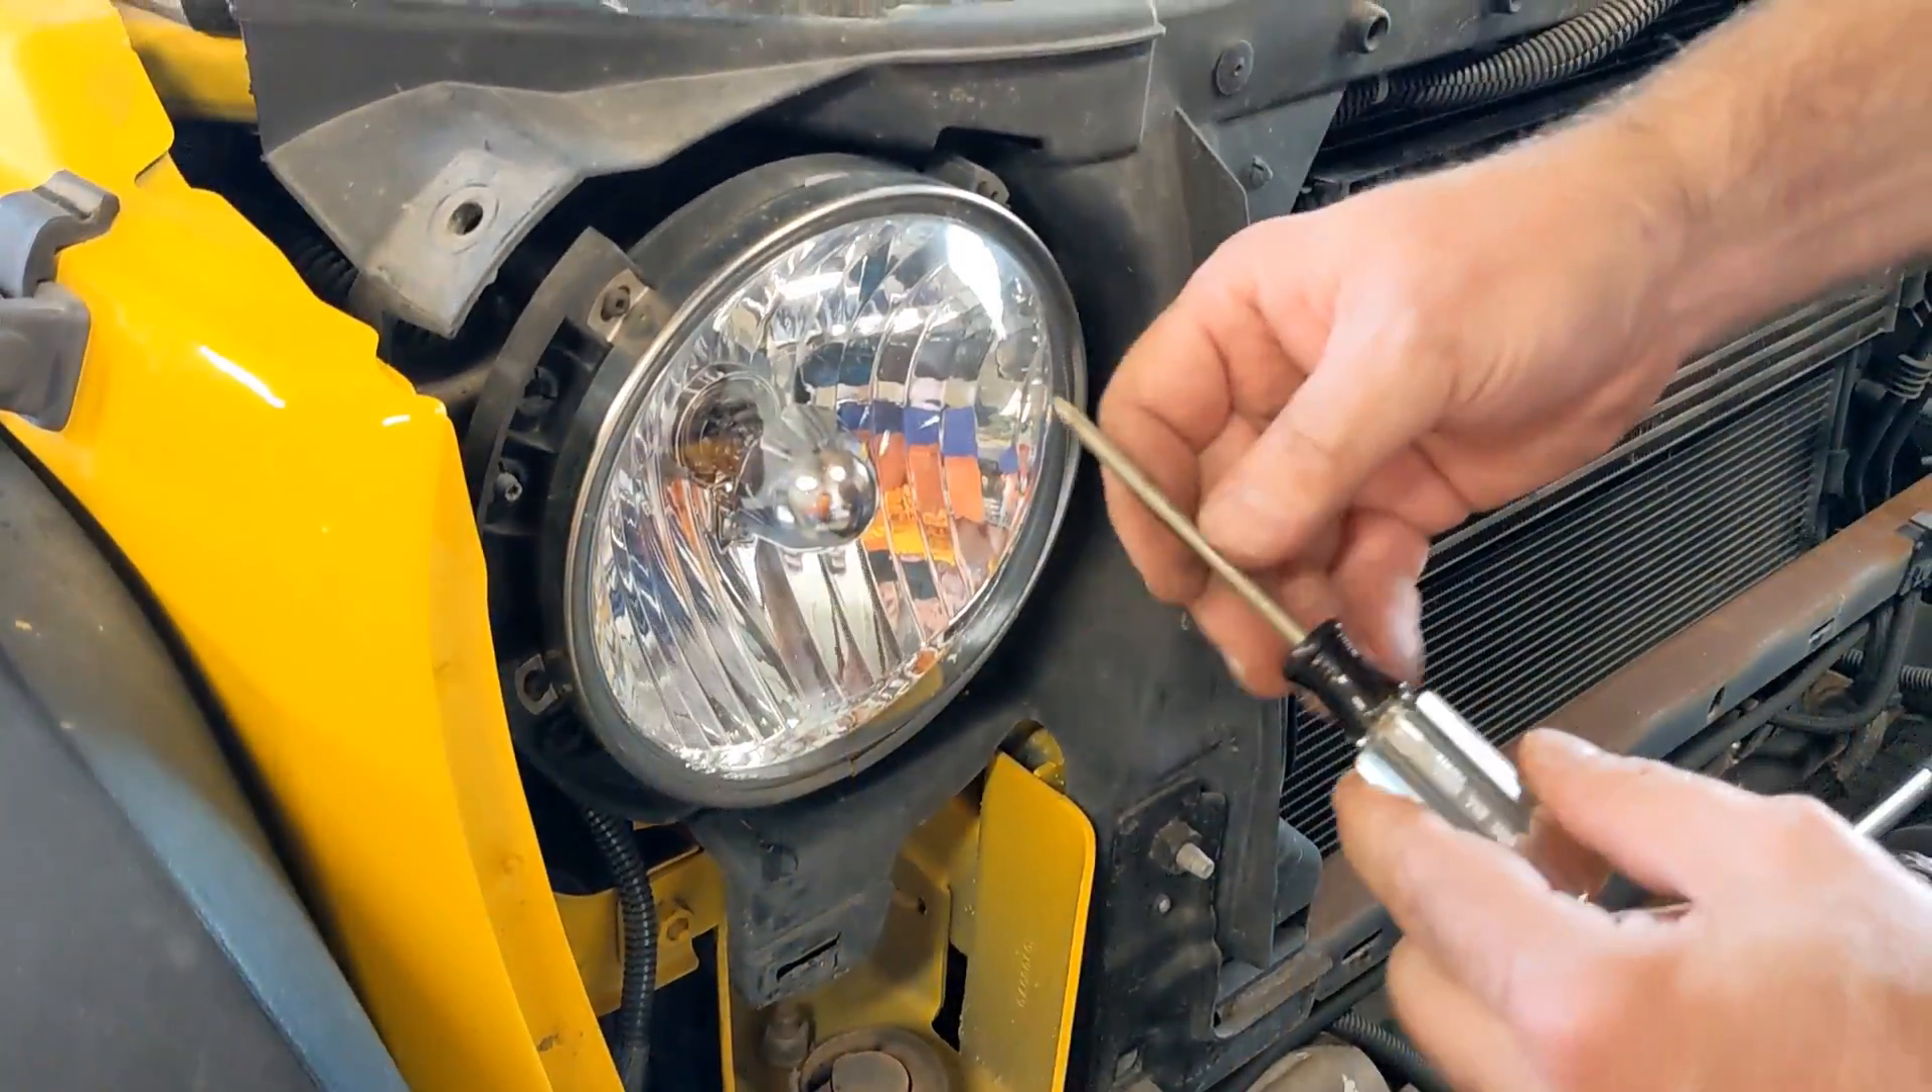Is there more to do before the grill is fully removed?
No.